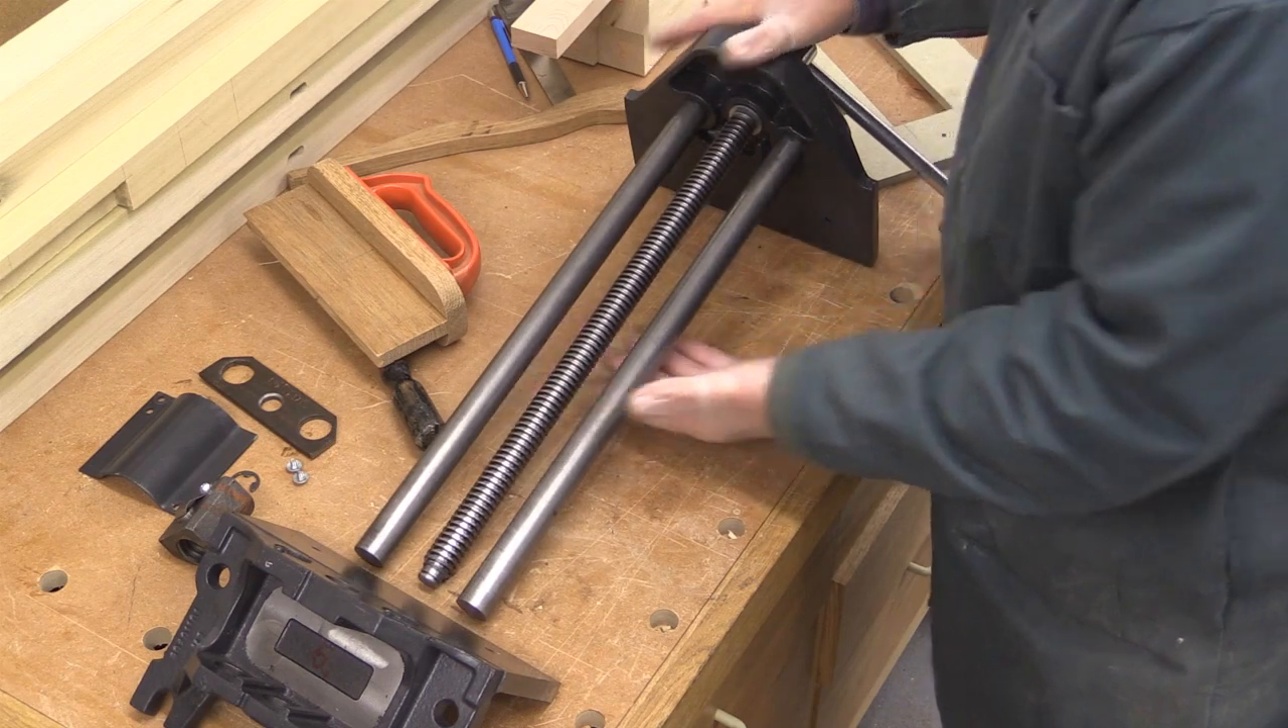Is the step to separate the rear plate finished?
Yes.